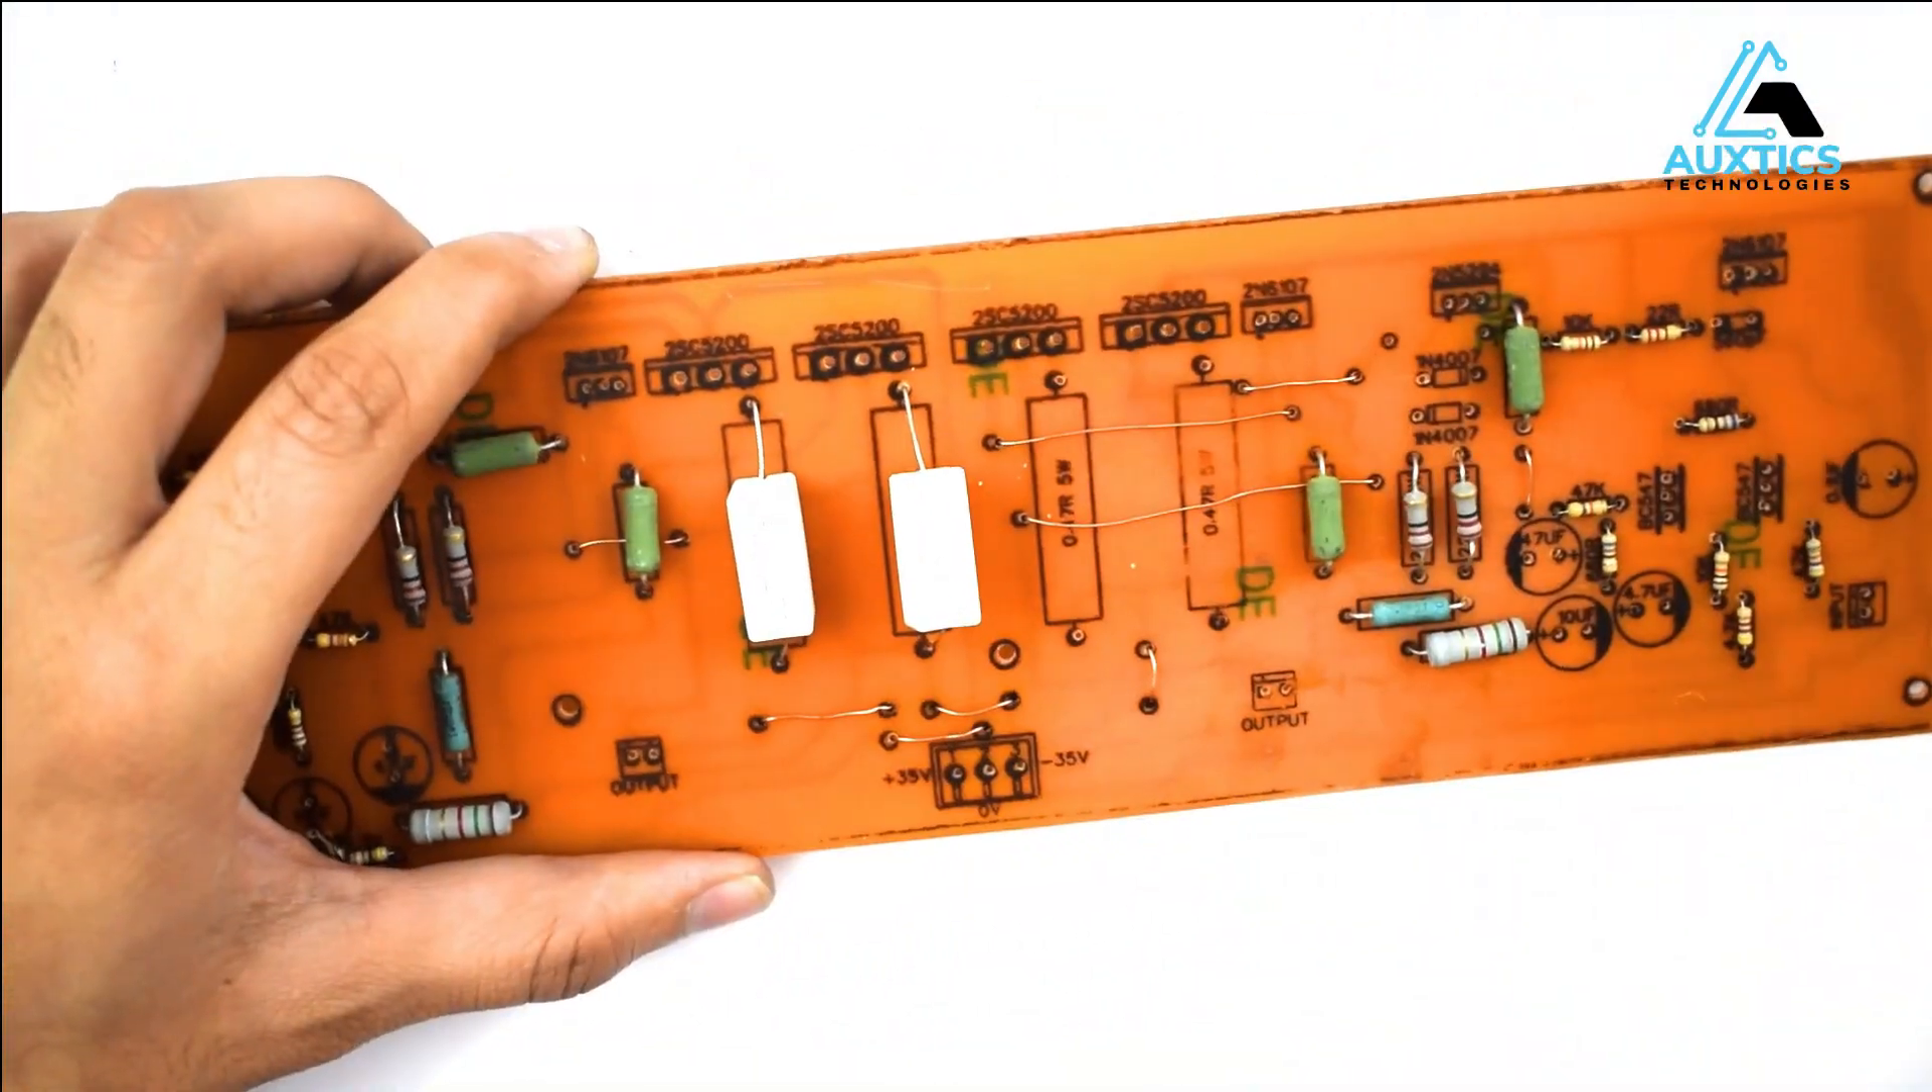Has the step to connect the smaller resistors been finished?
Yes.